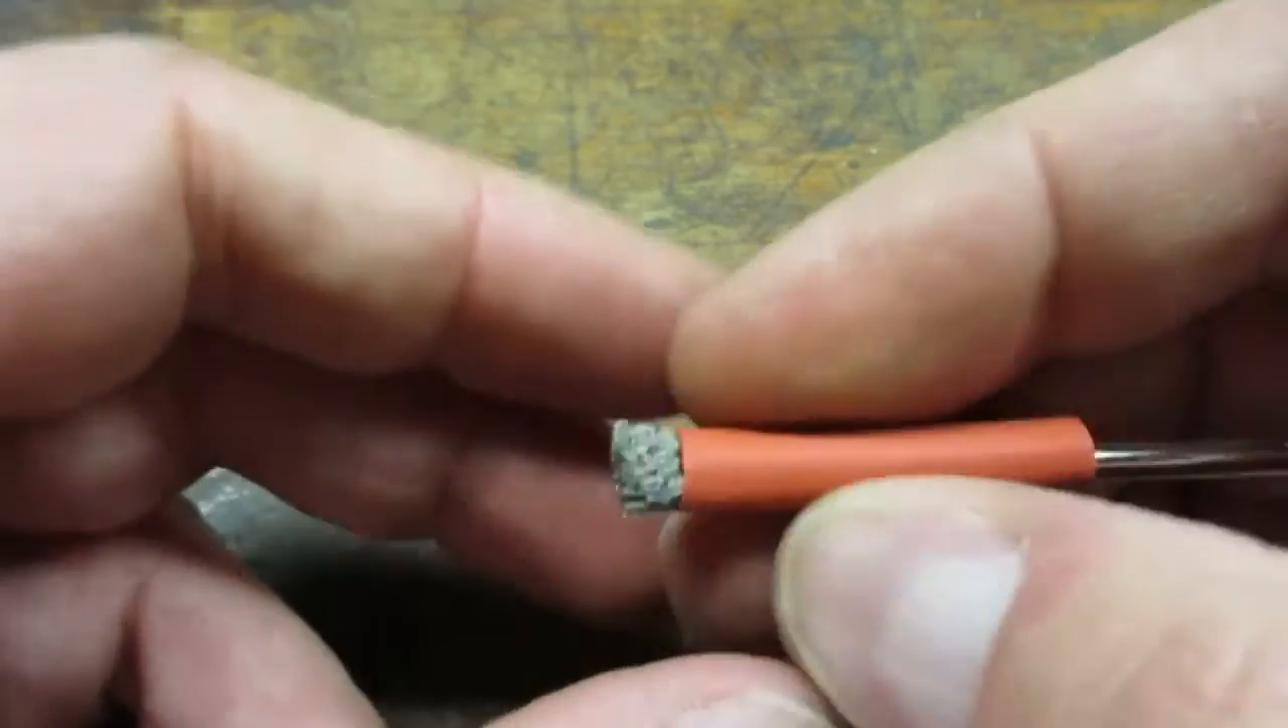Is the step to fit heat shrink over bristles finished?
Yes.